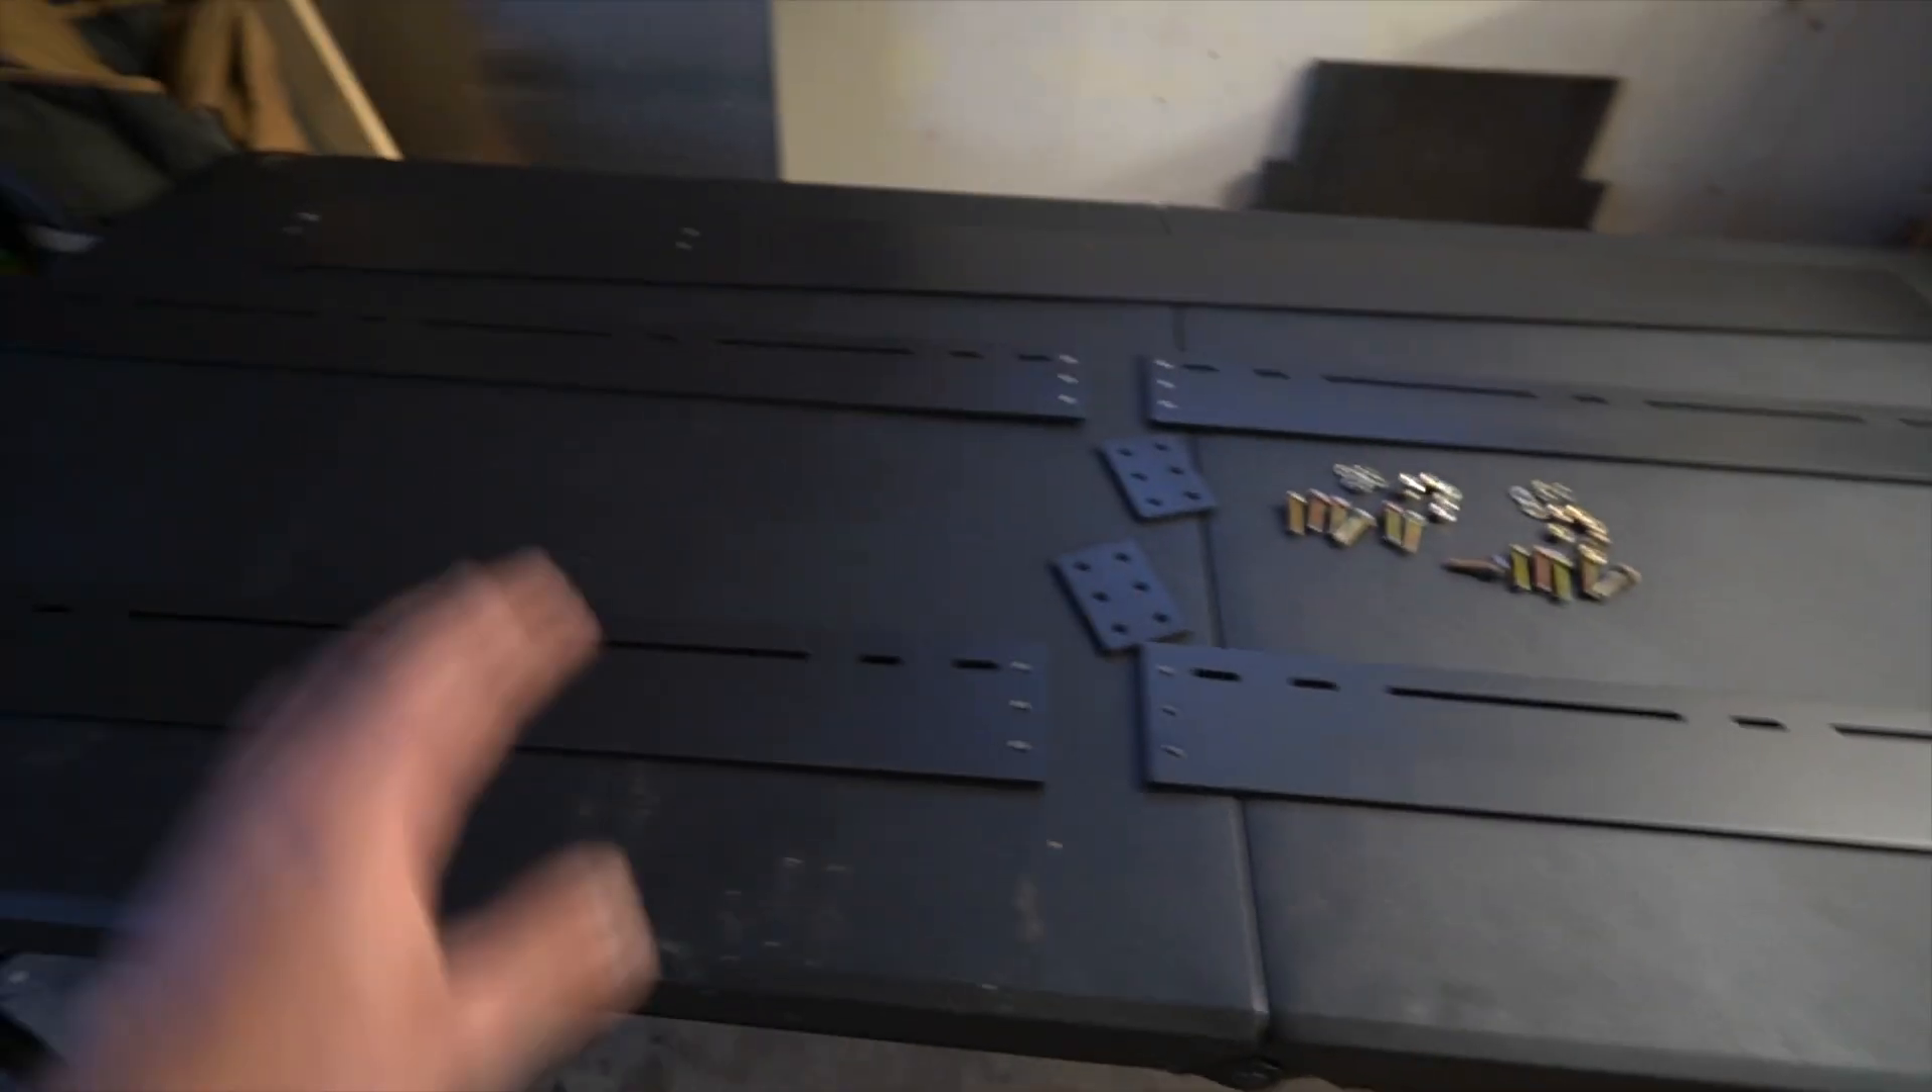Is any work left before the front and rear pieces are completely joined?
Yes.